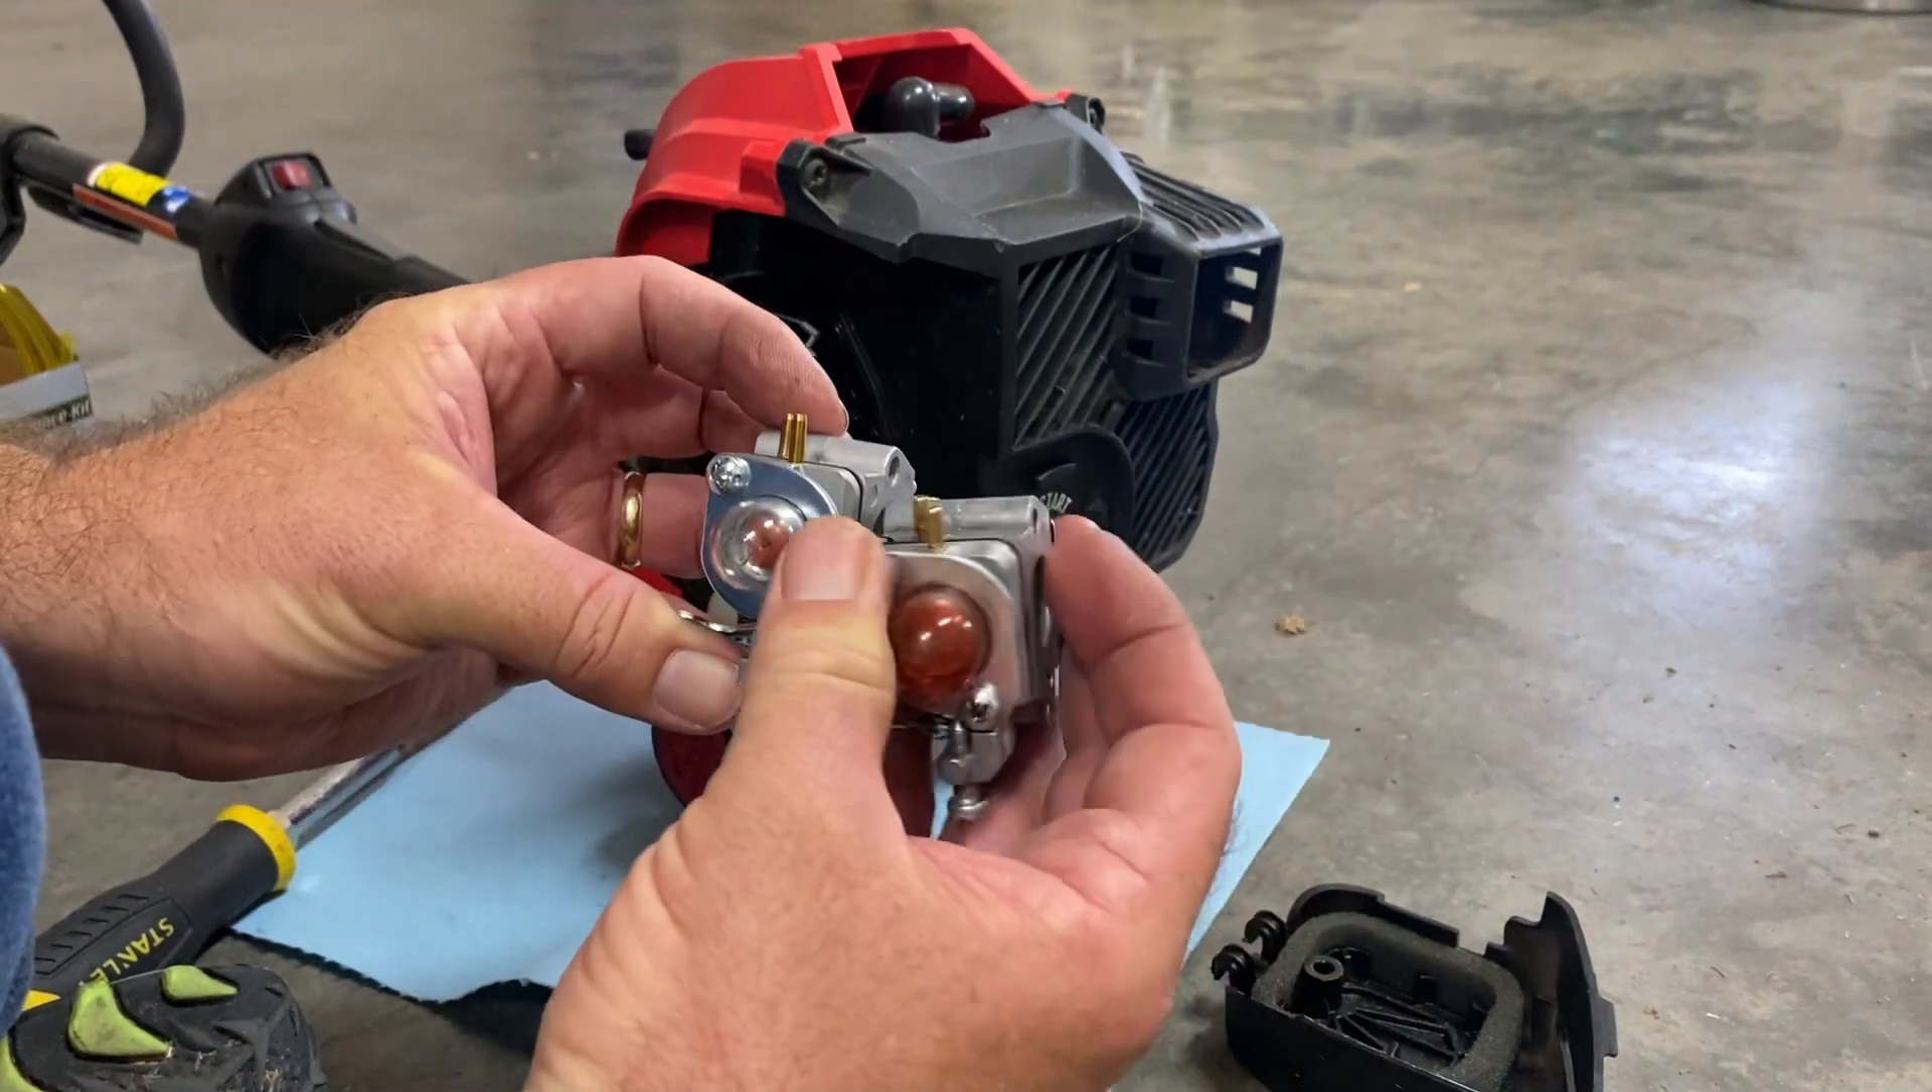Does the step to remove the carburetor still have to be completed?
No.